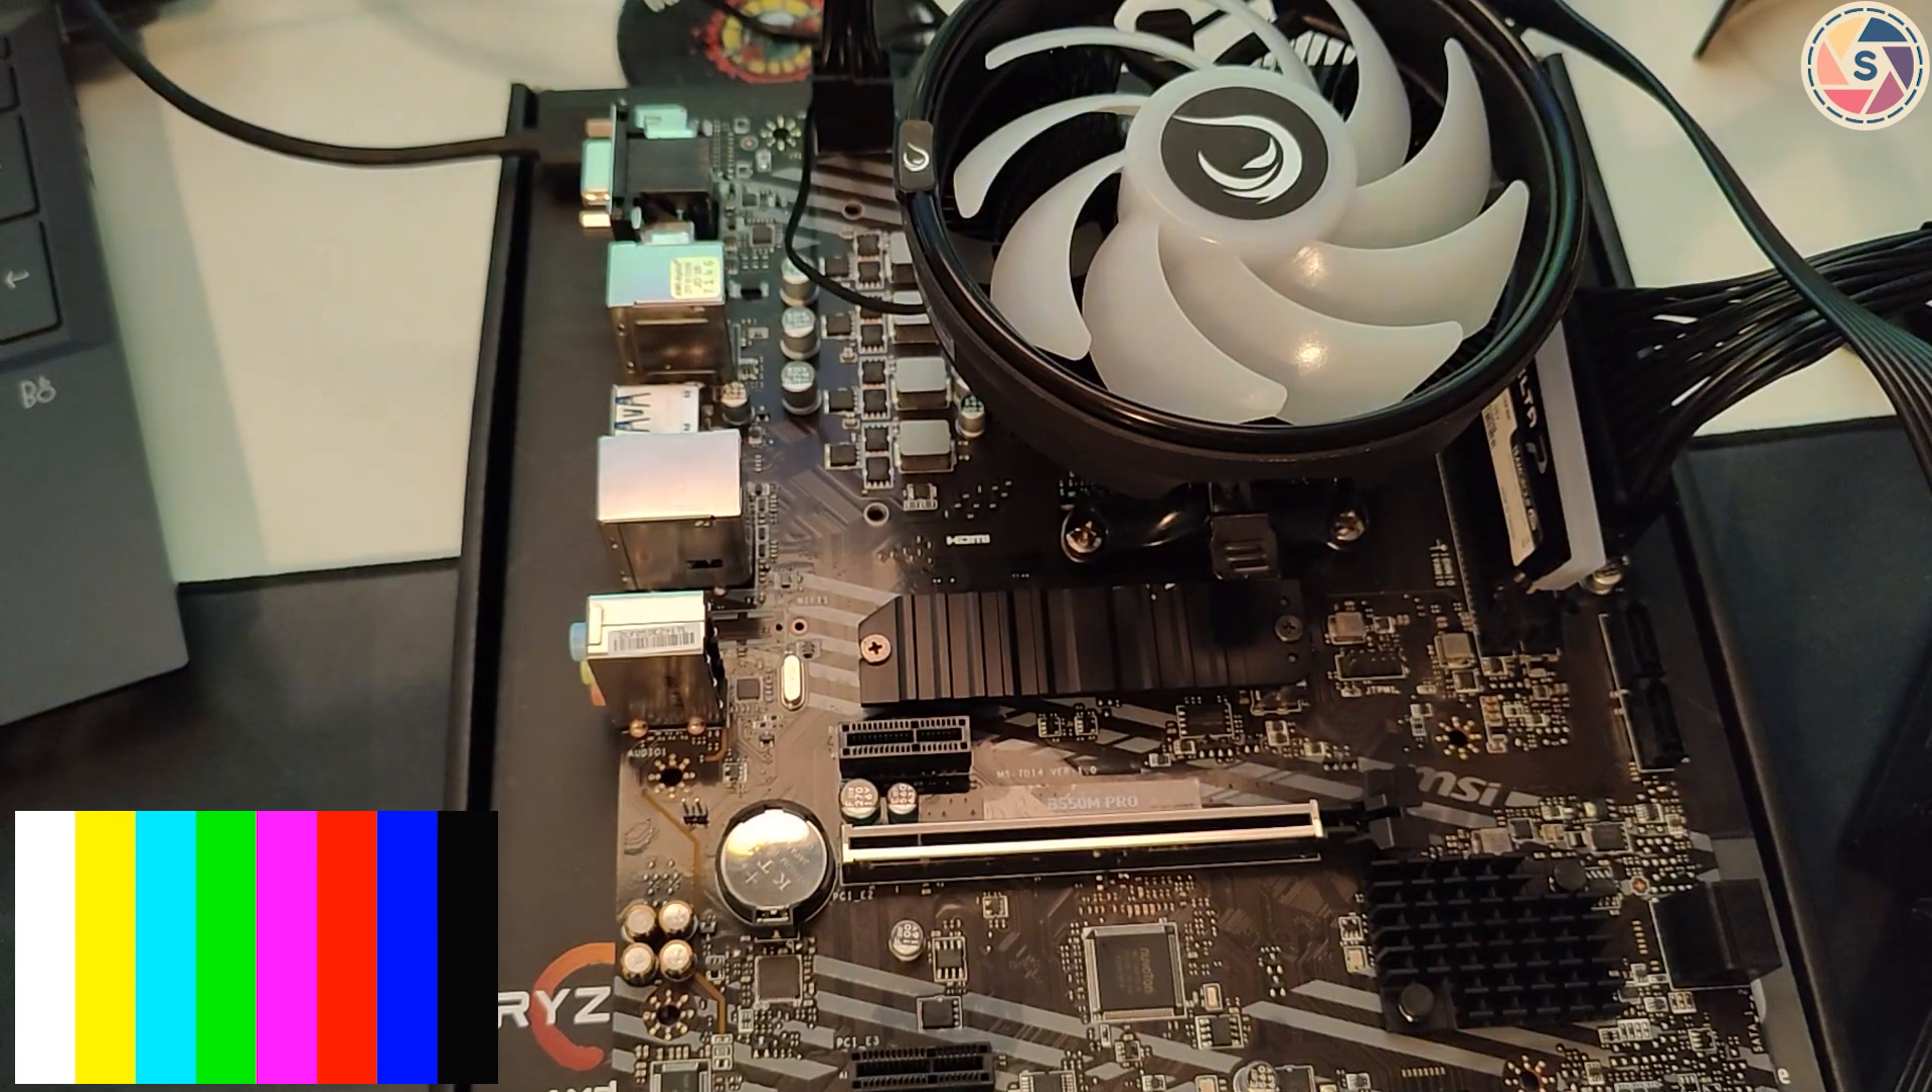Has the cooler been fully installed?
Yes.